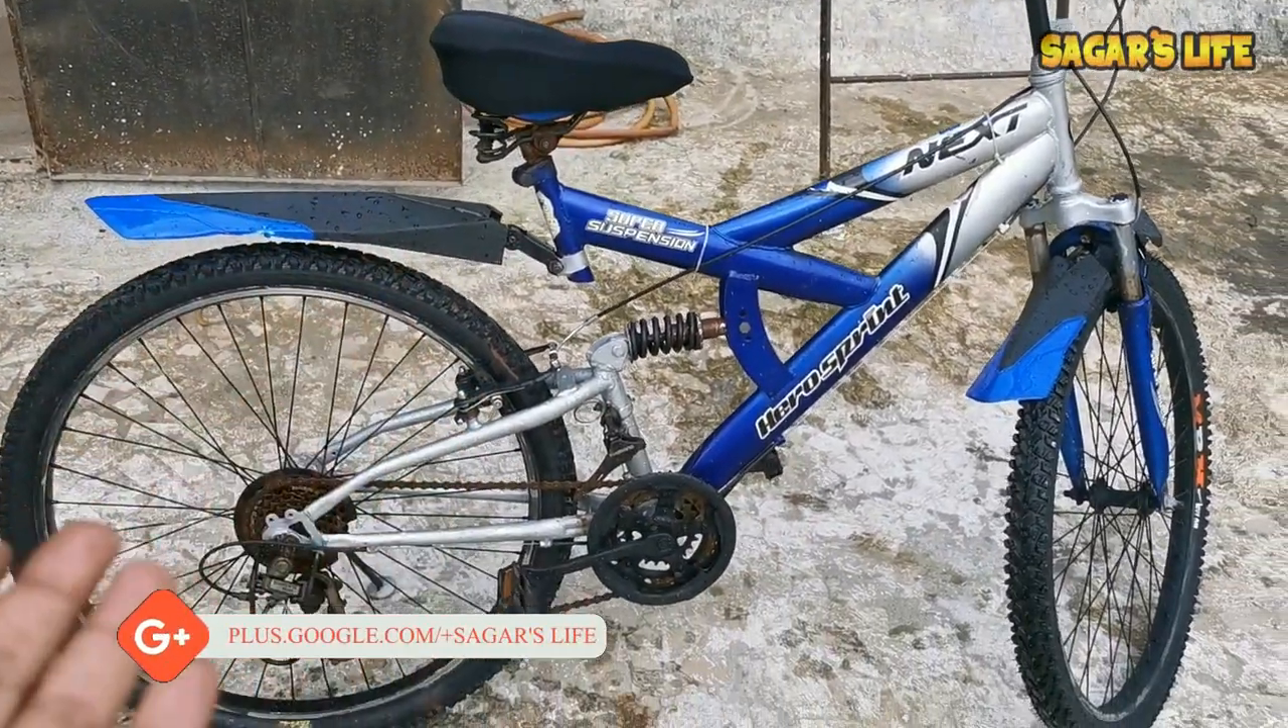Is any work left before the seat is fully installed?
No.